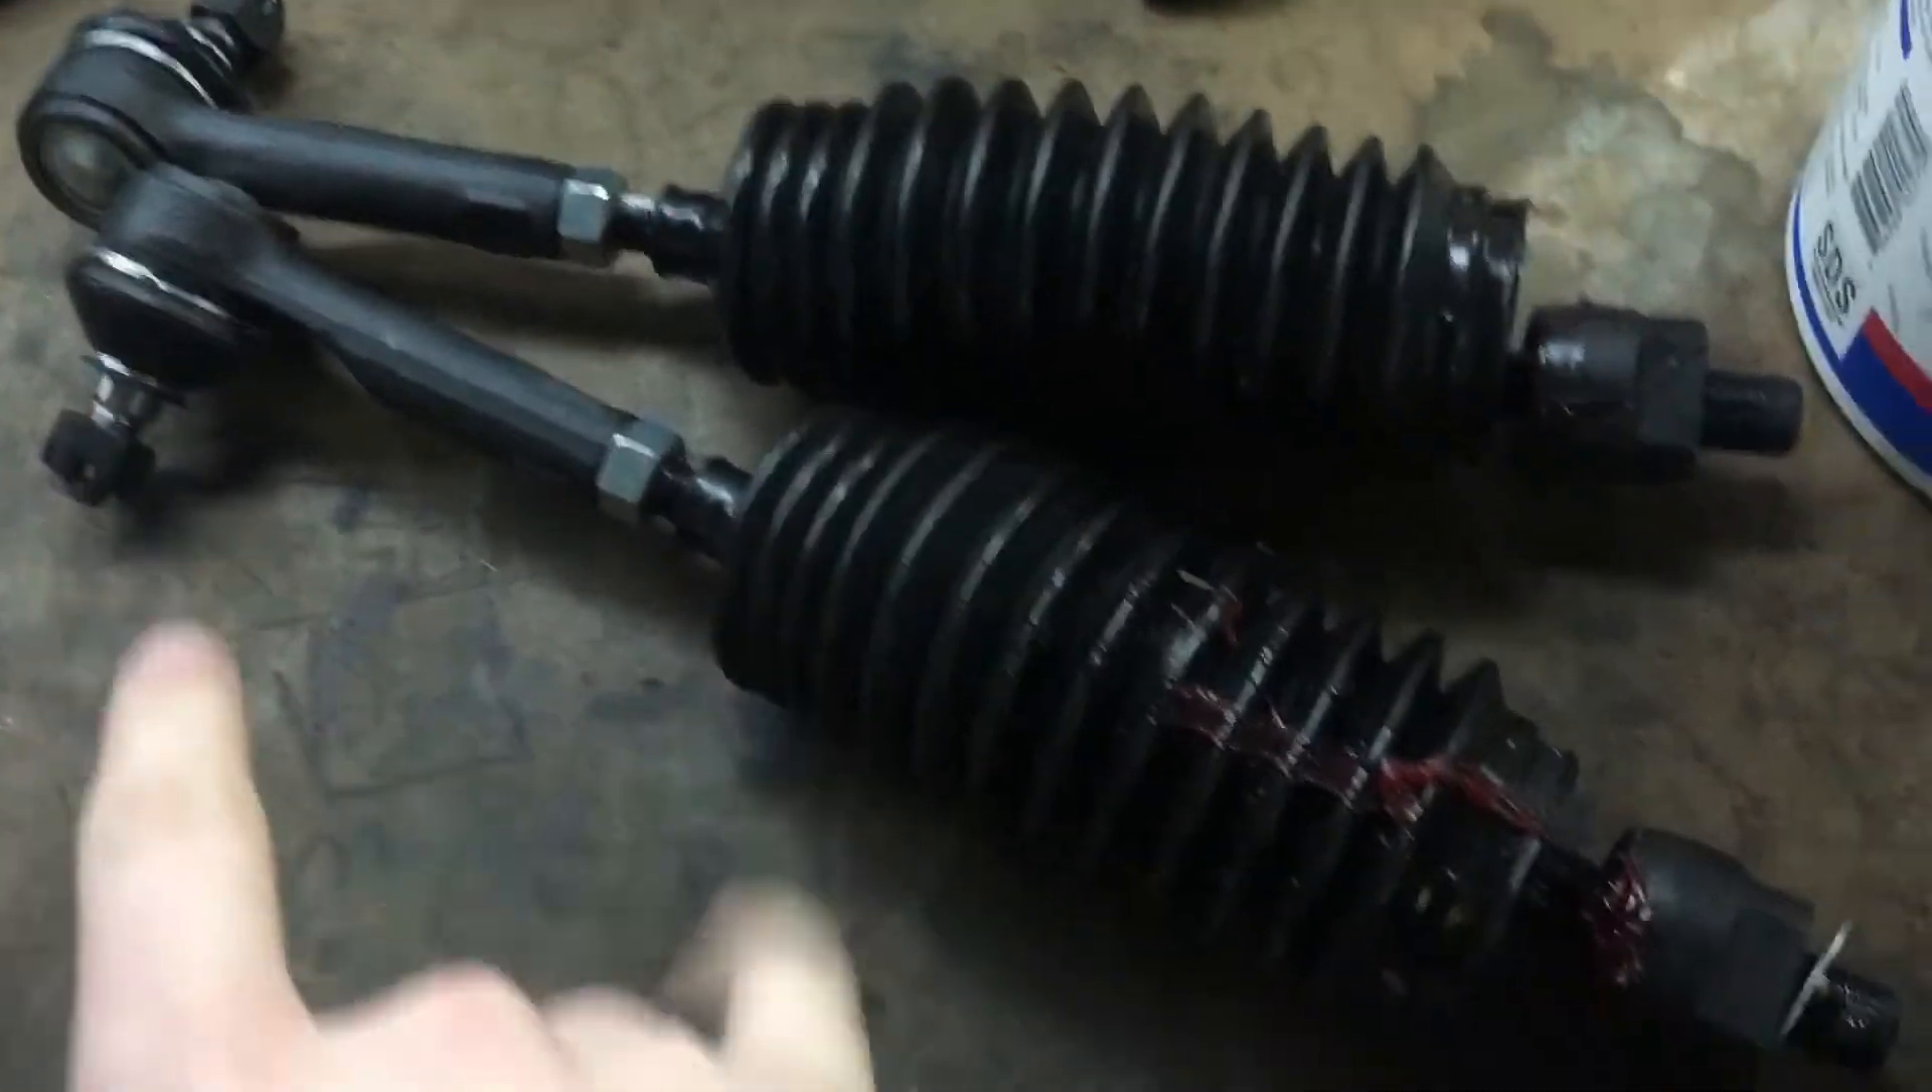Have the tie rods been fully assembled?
Yes.